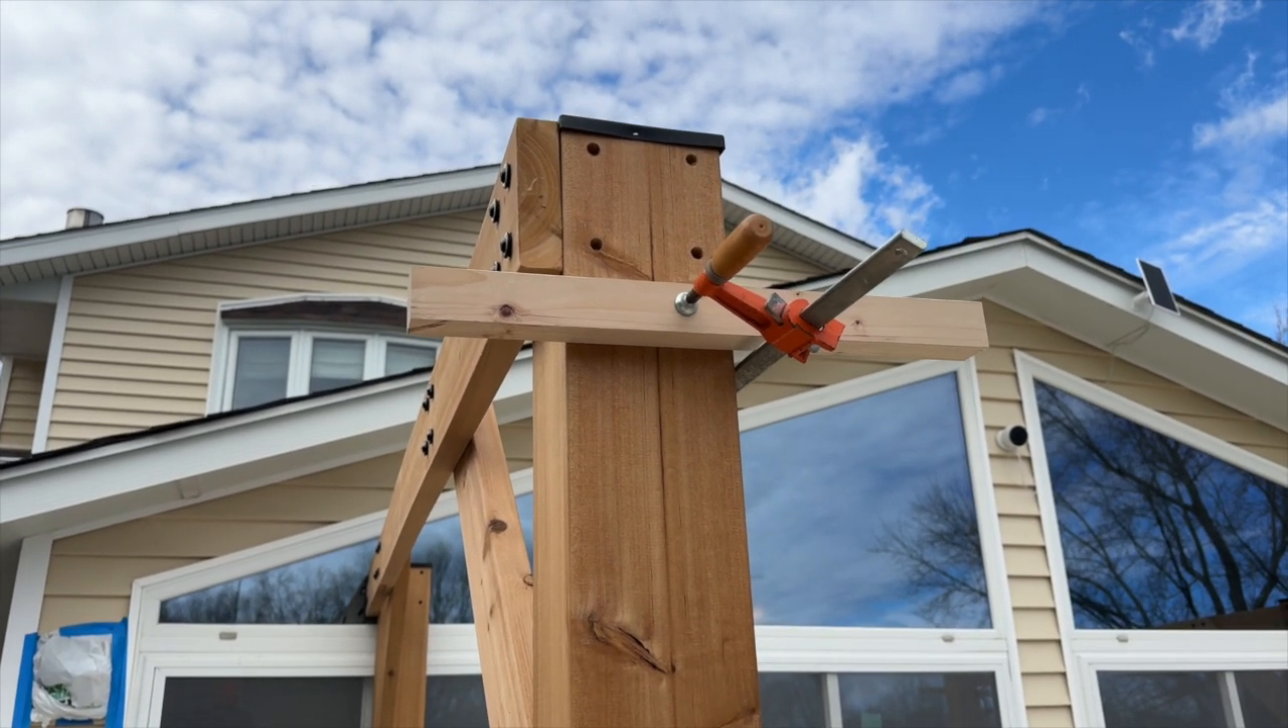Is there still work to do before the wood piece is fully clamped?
No.